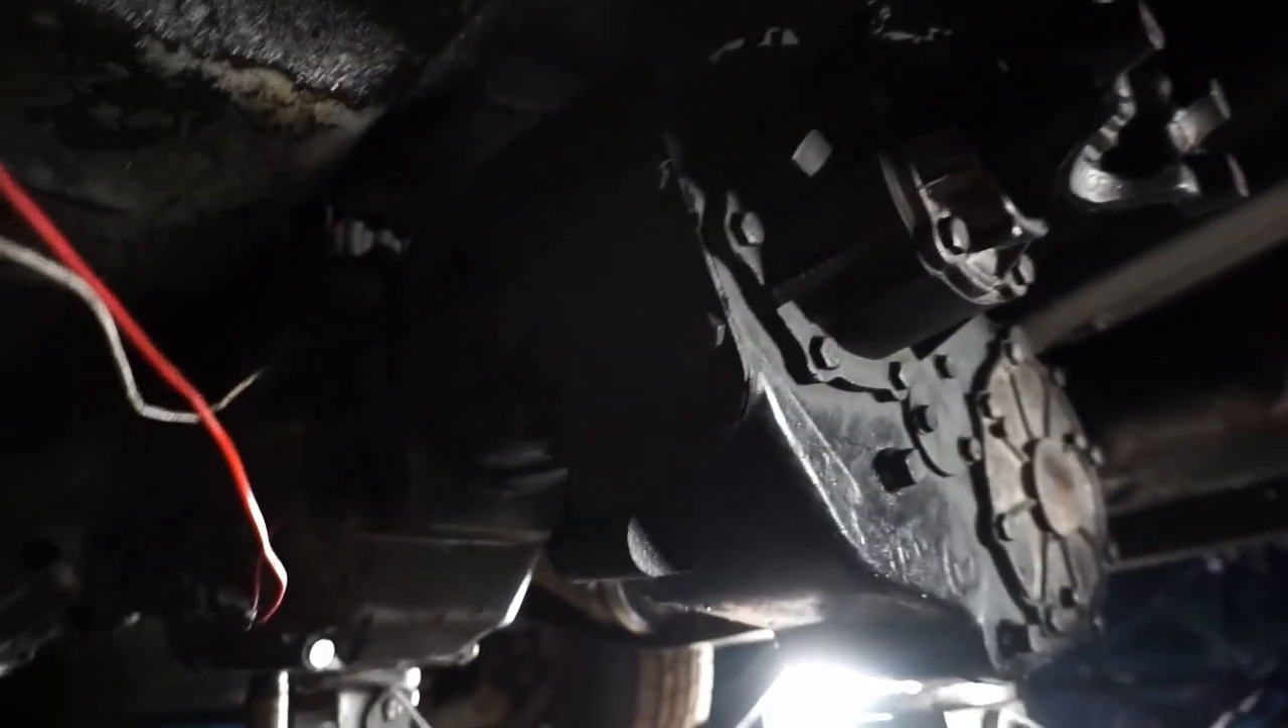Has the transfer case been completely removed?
No.